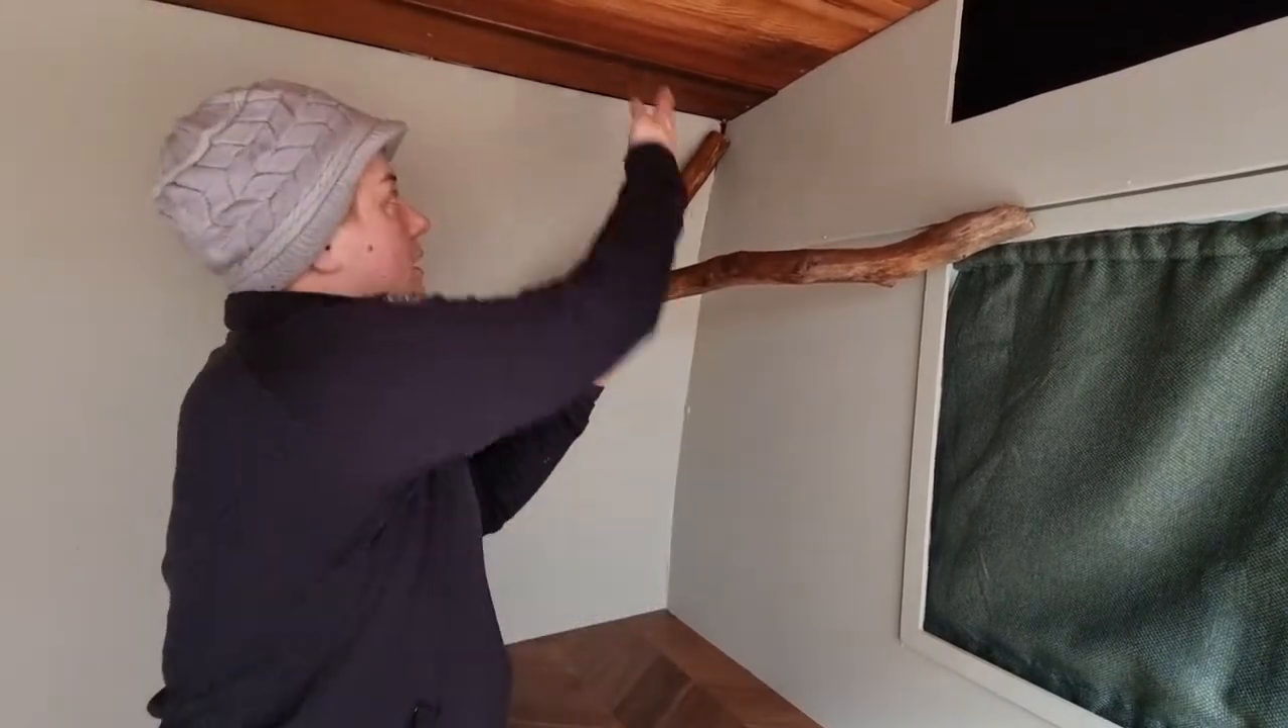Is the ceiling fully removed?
No.